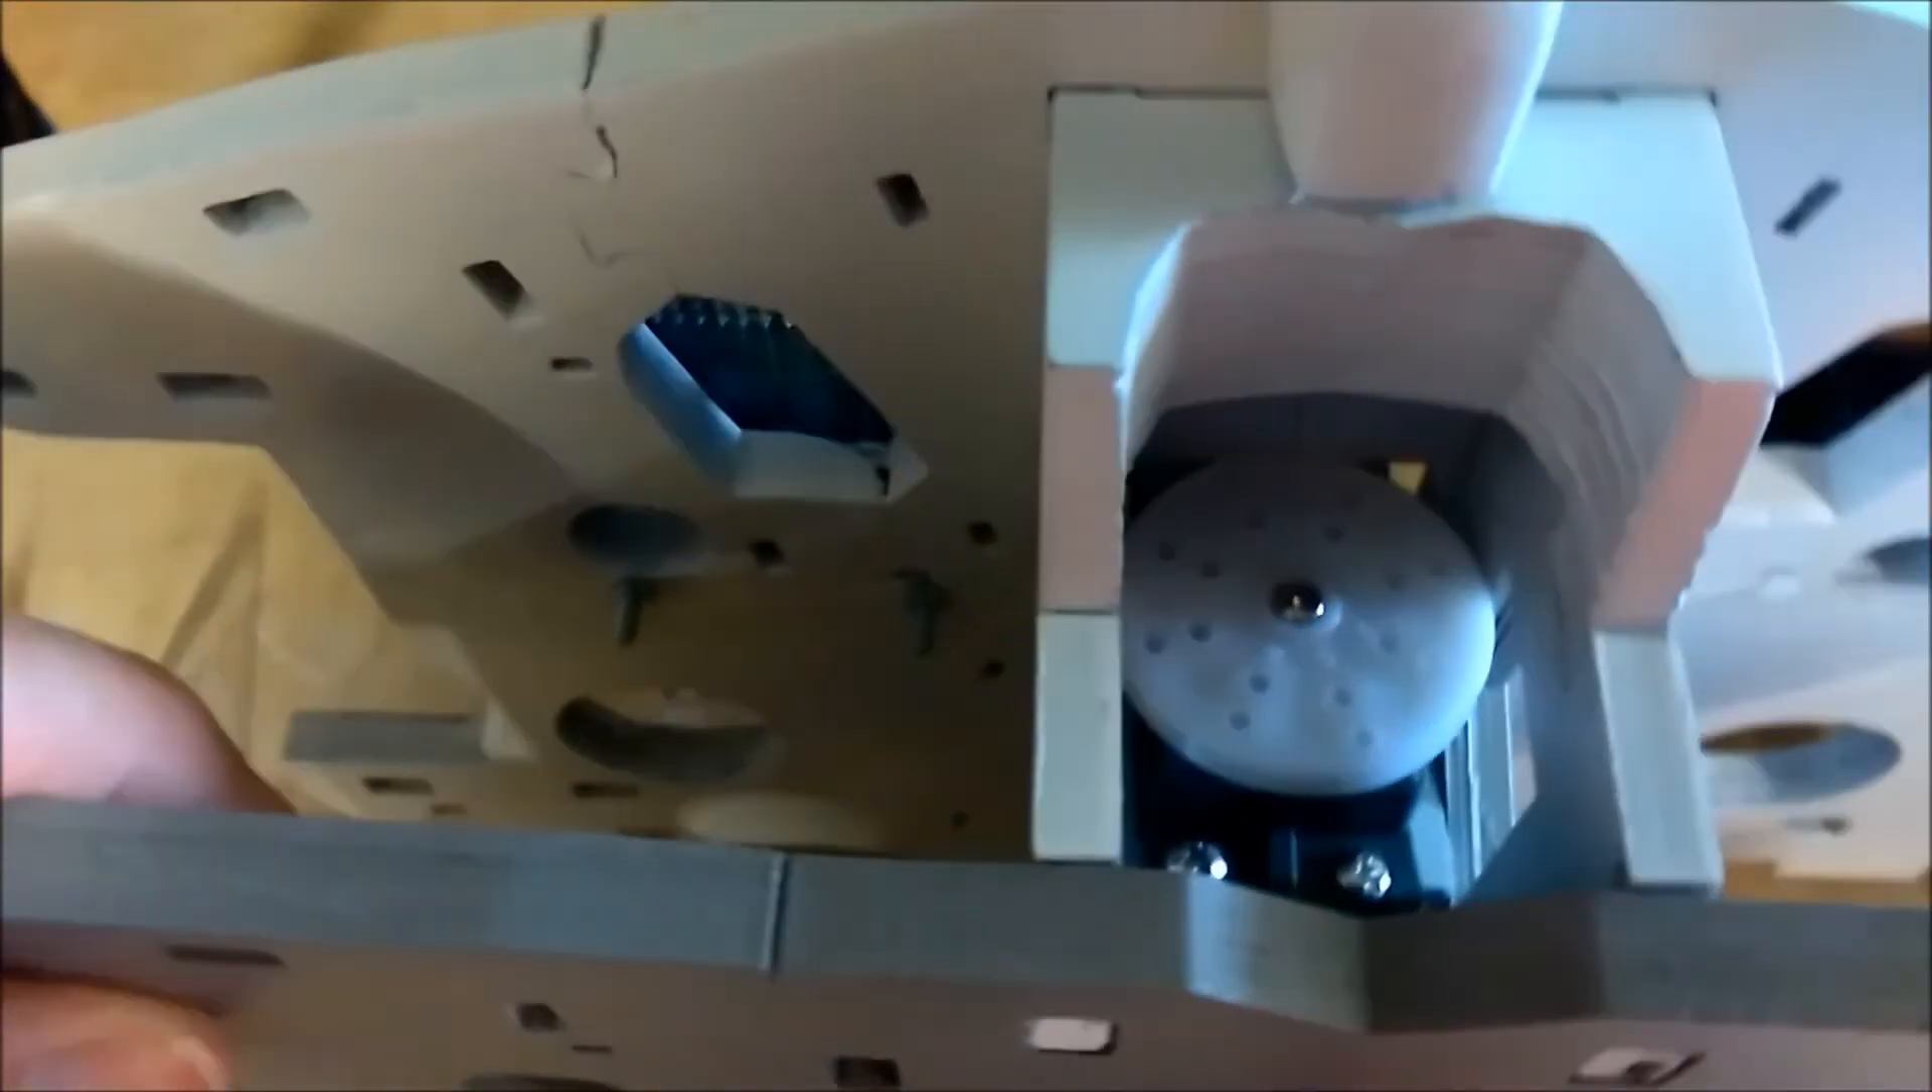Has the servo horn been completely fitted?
Yes.